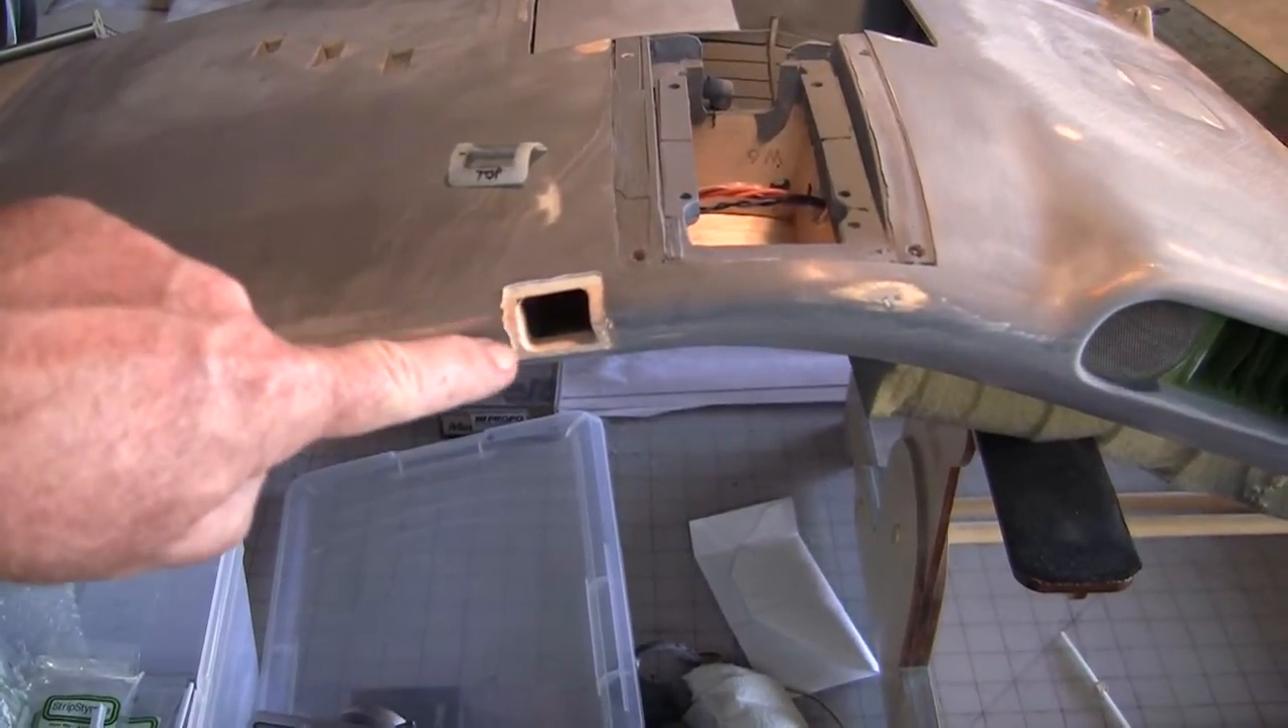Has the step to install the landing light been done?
No.